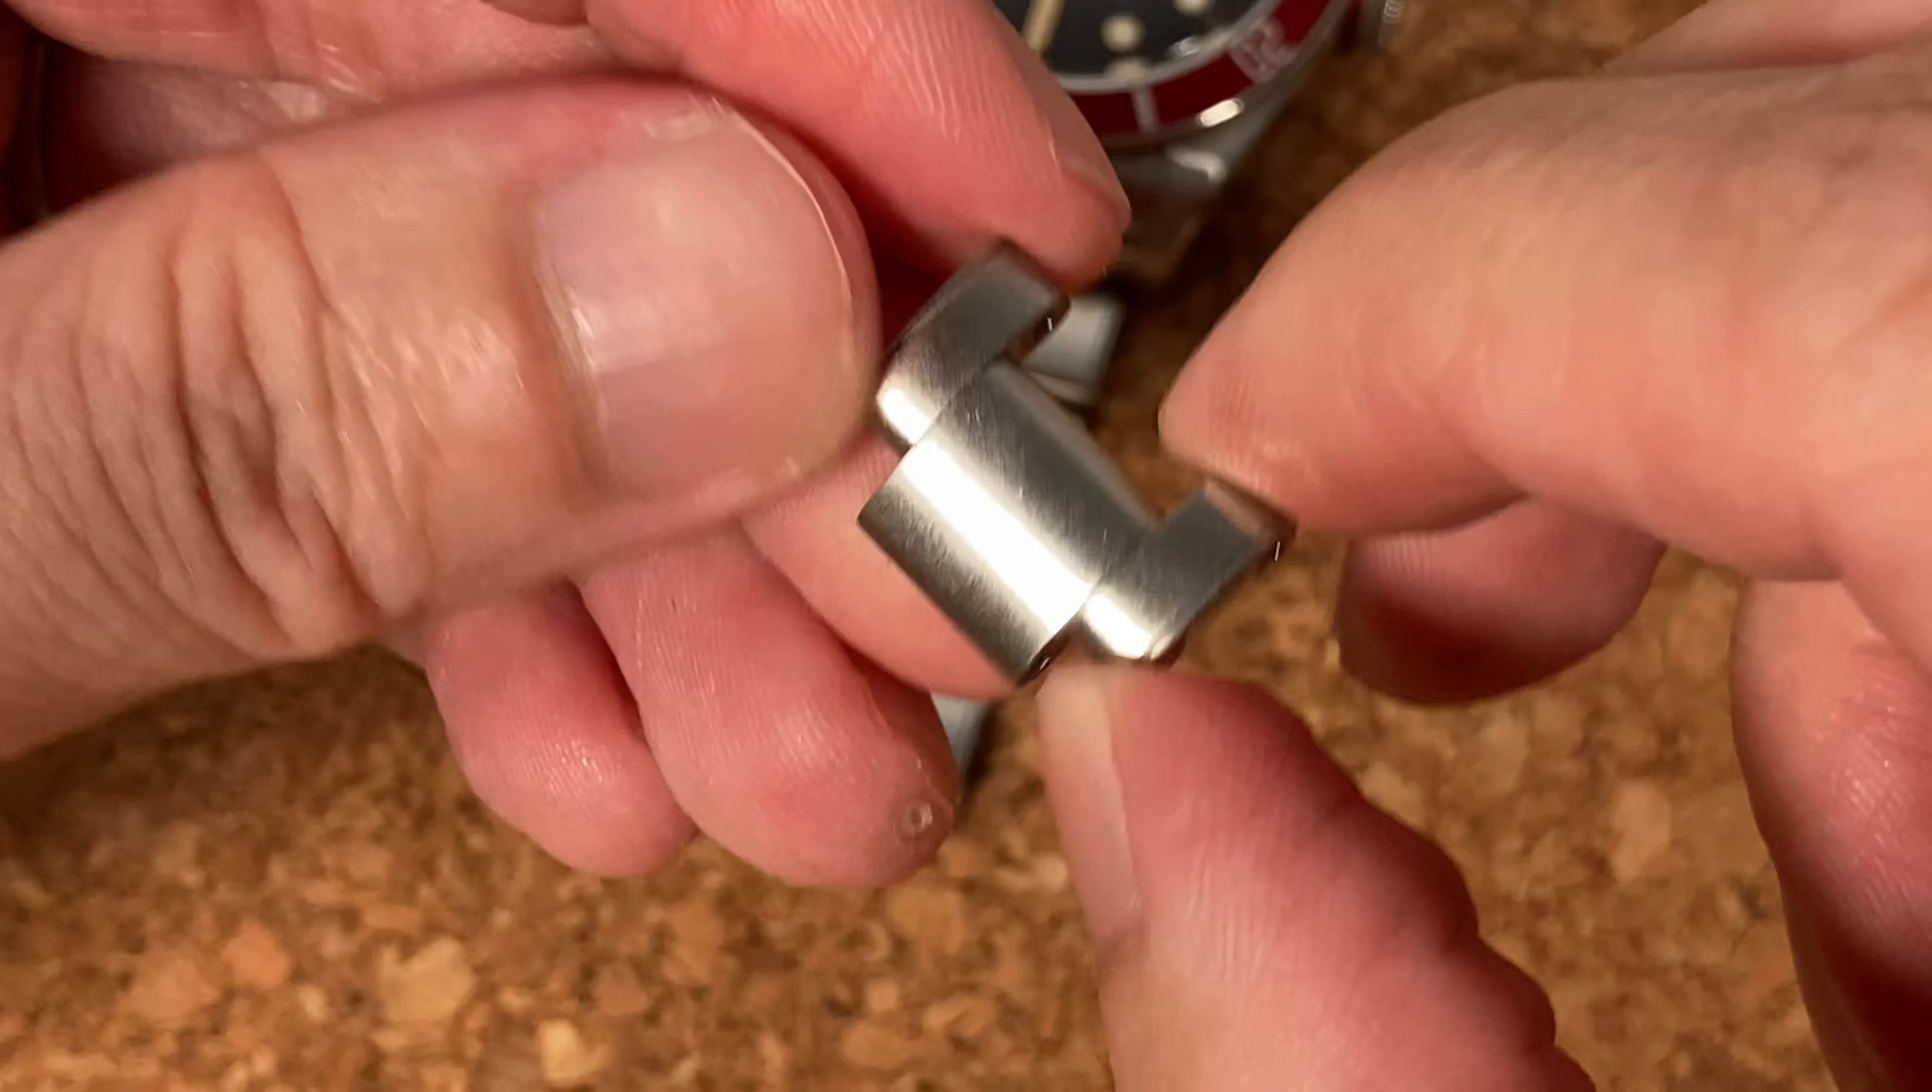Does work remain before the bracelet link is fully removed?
No.